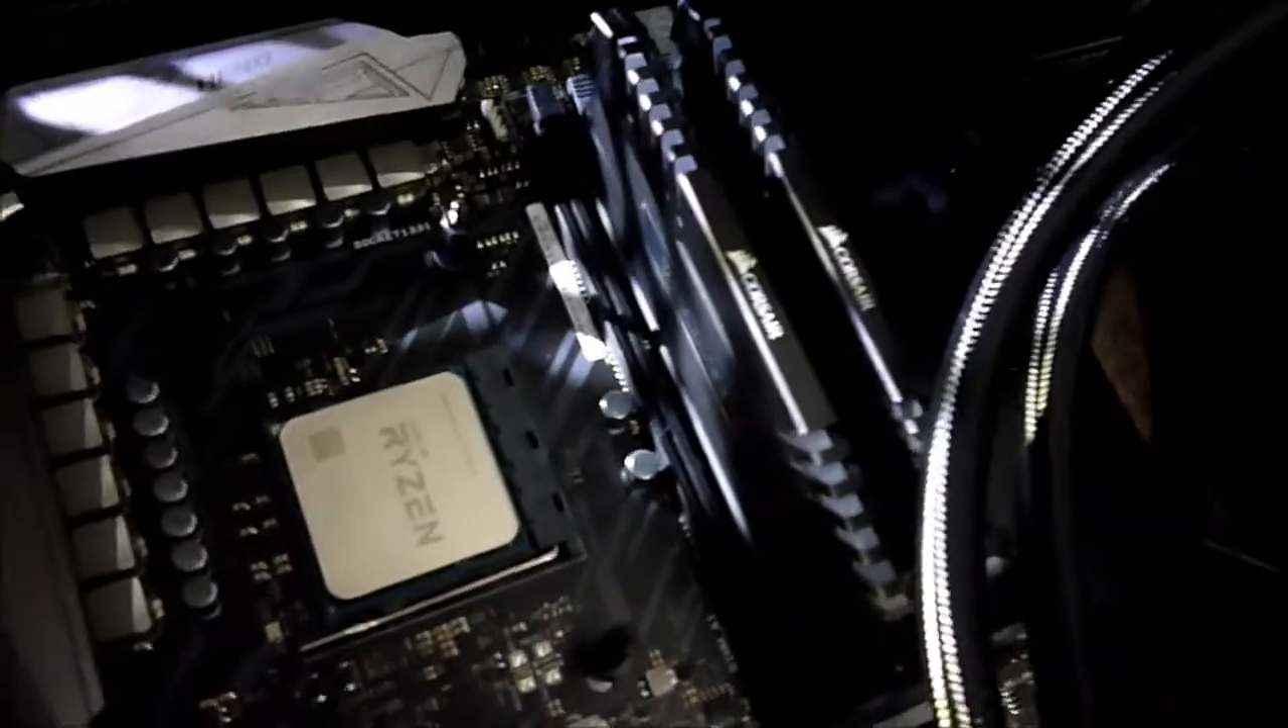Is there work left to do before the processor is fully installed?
No.